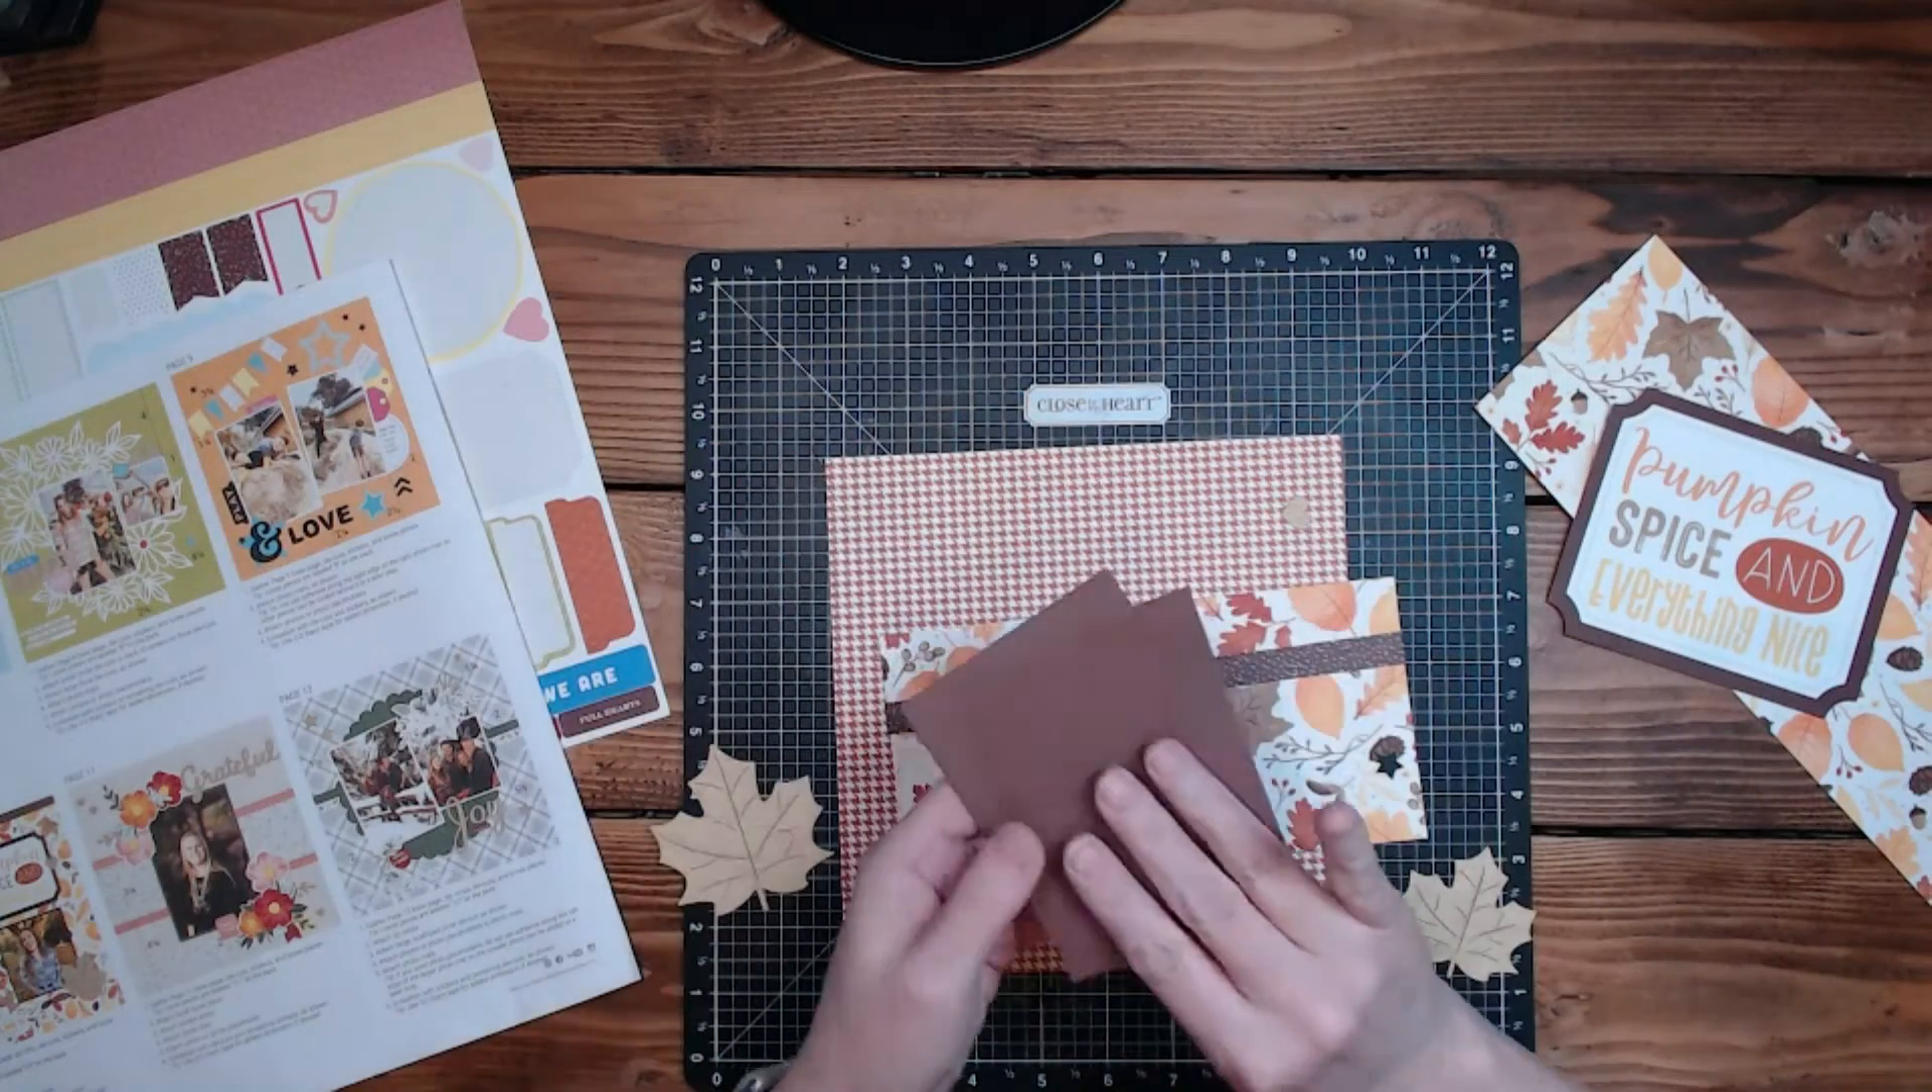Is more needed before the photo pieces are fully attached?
Yes.